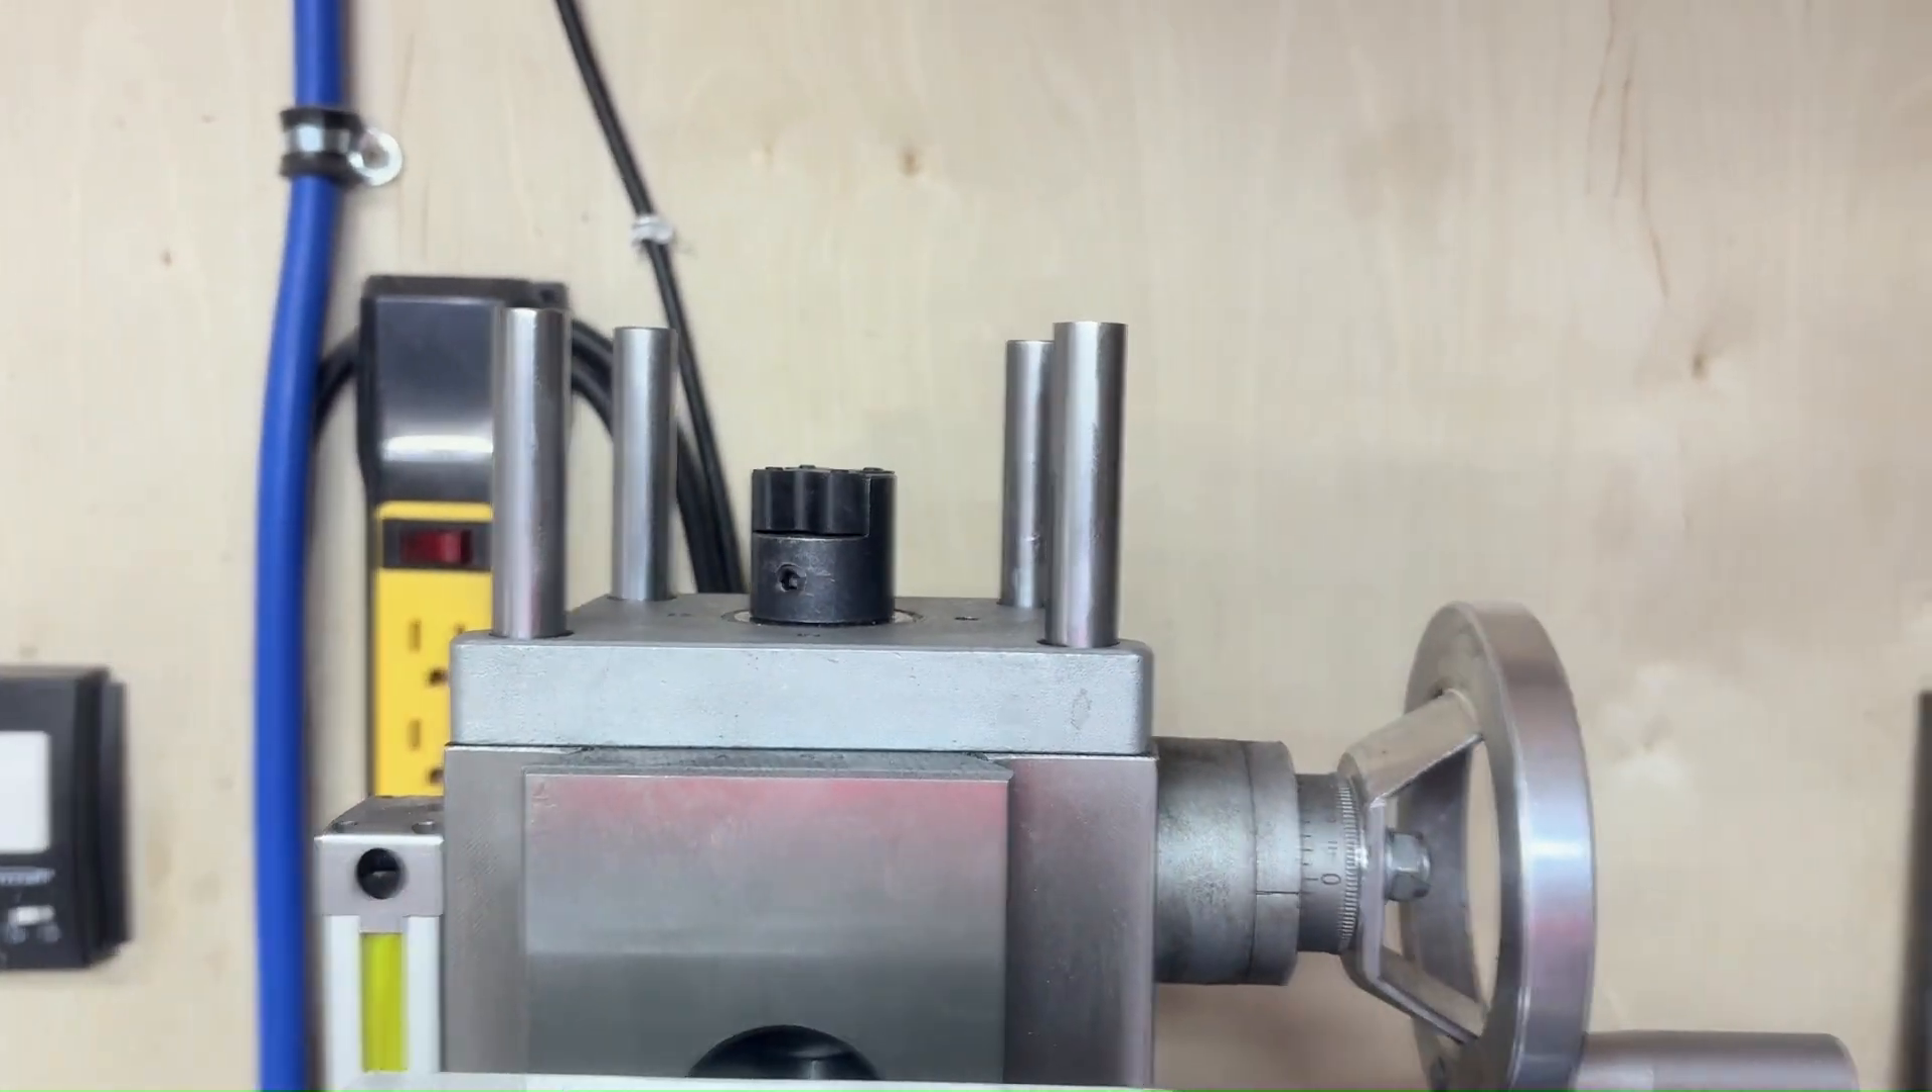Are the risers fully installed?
Yes.